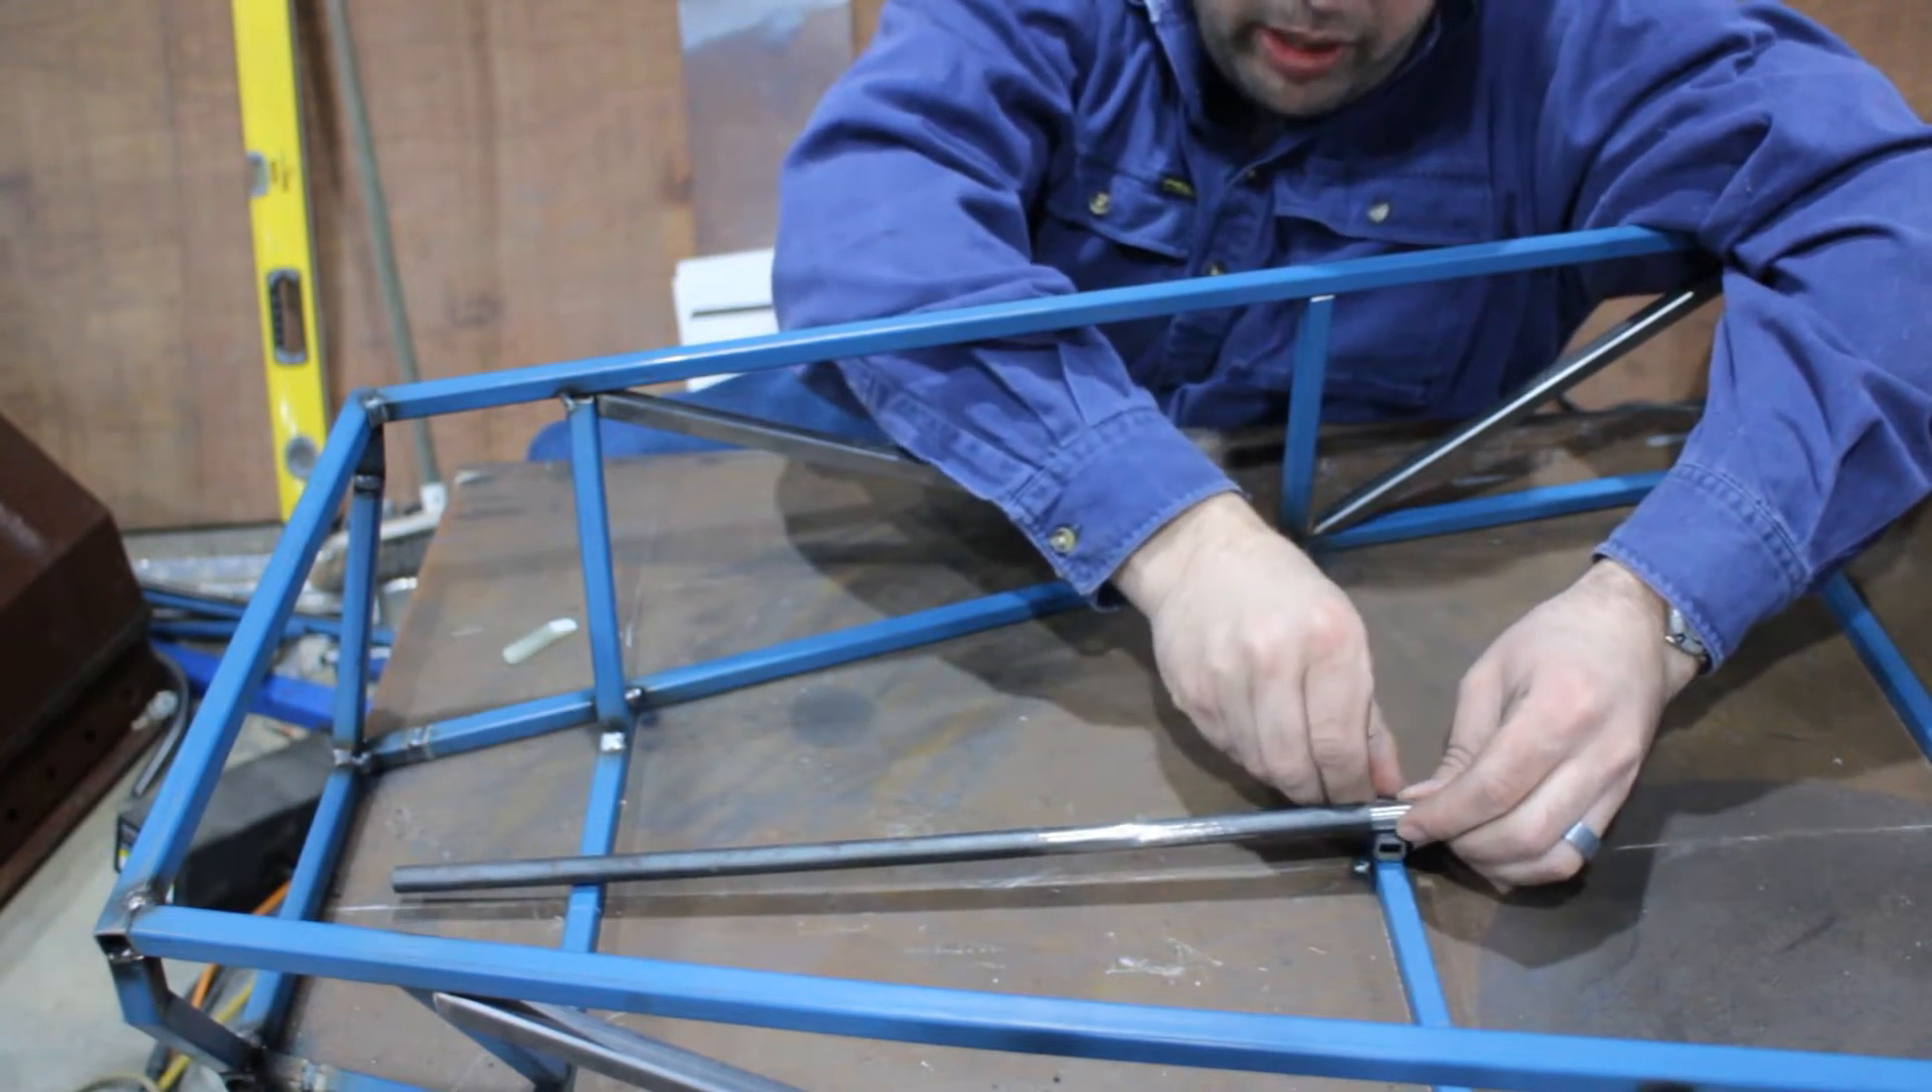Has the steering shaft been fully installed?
No.